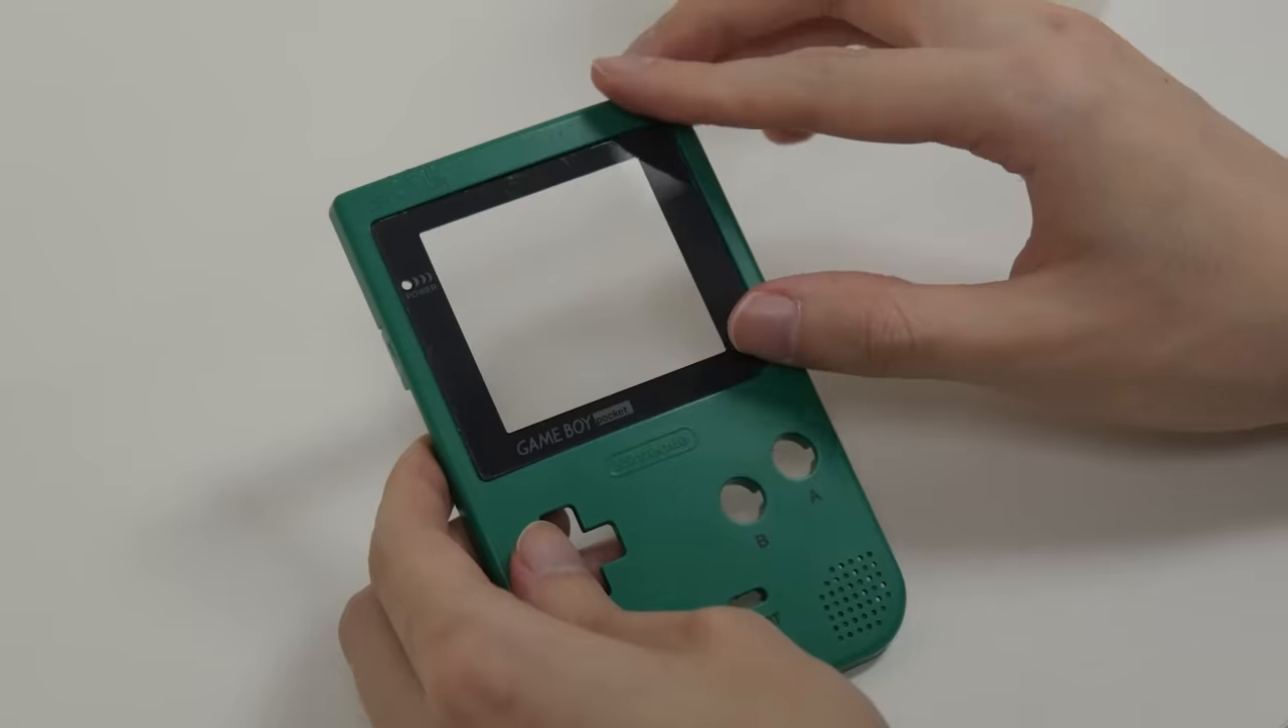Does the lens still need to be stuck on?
No.